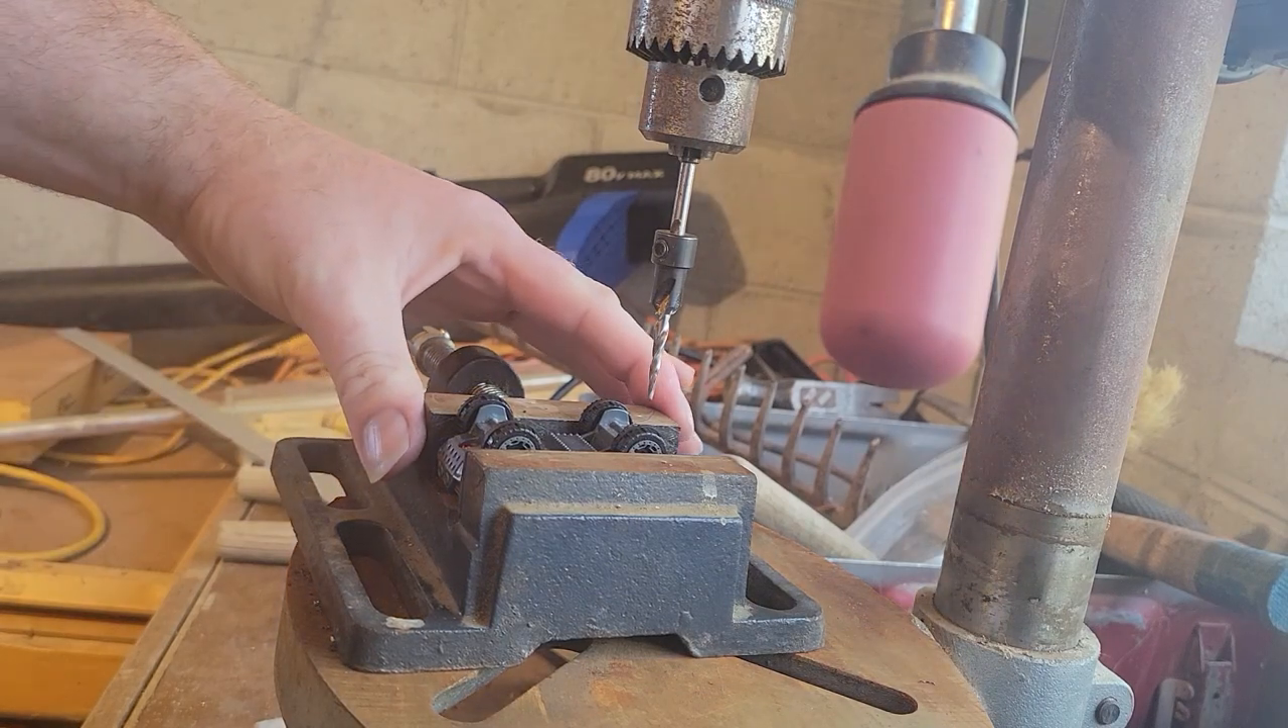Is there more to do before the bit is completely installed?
No.